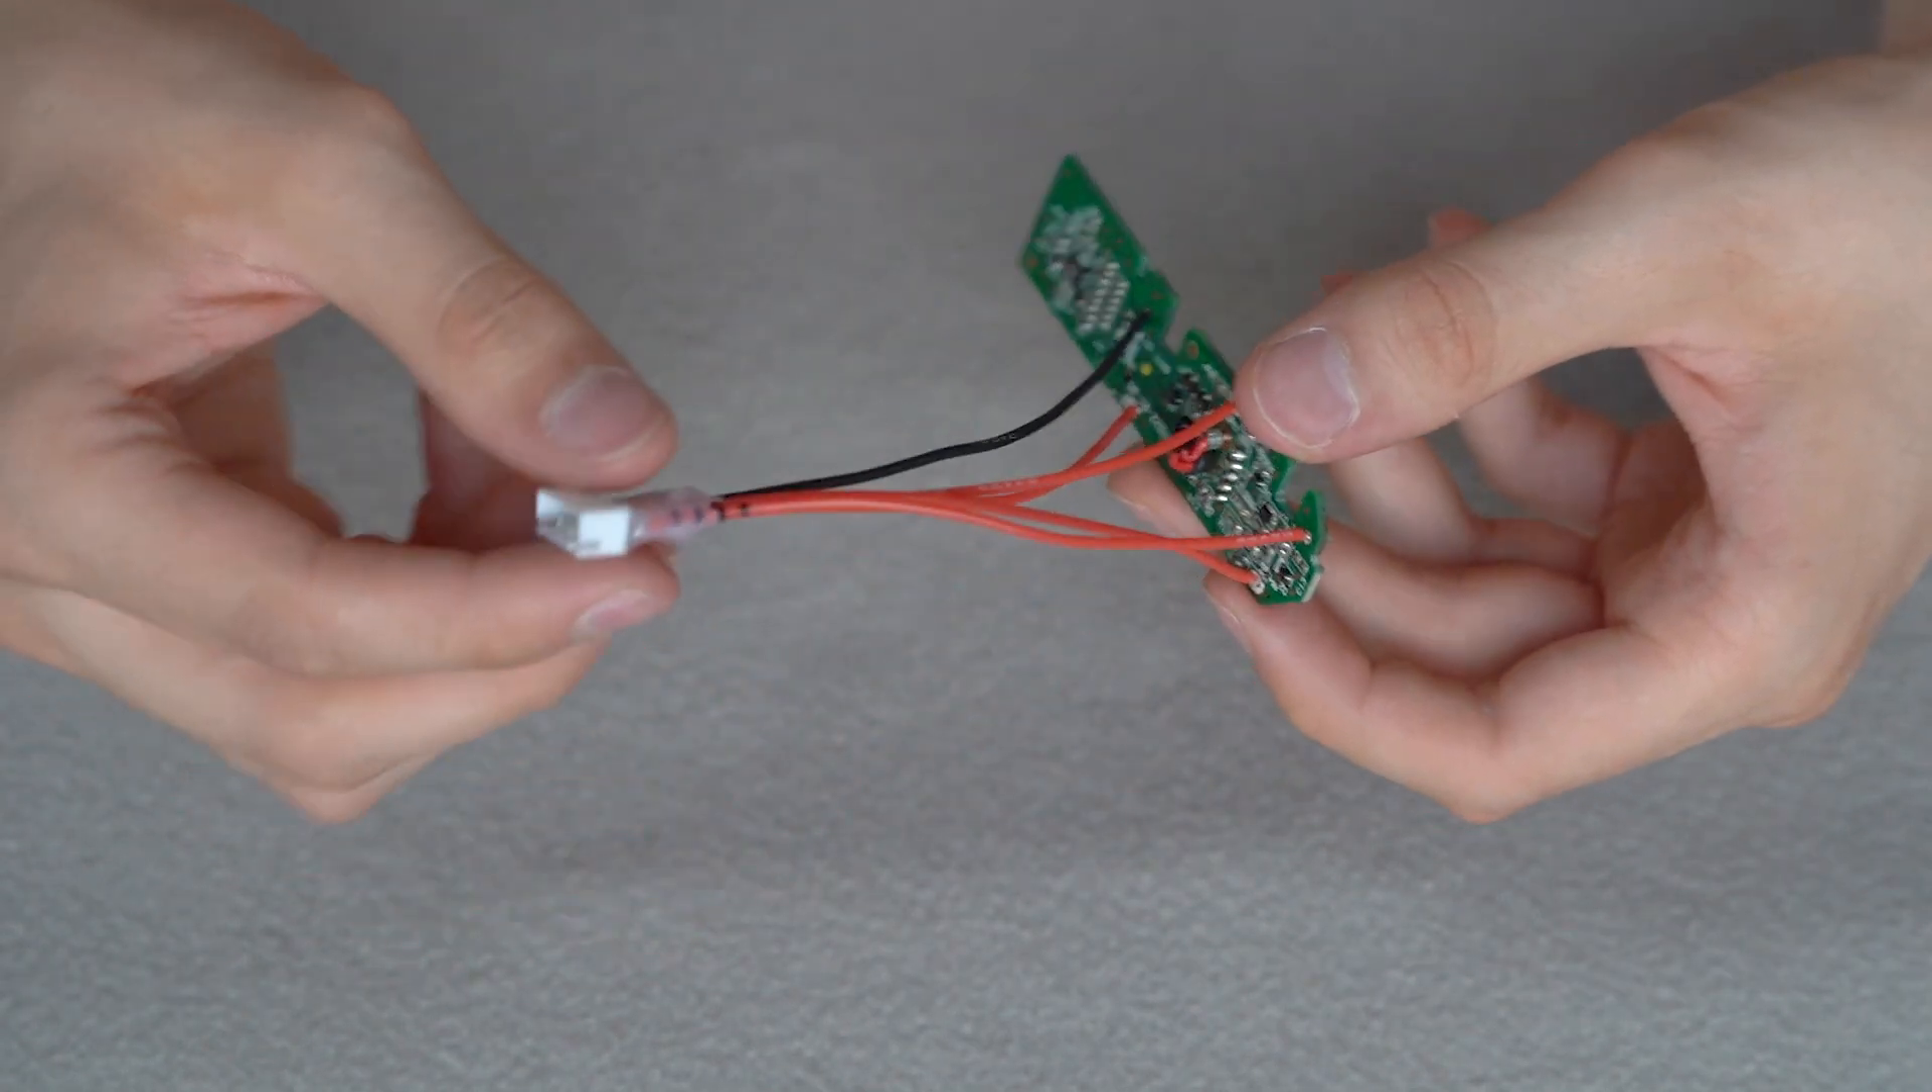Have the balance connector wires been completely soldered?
Yes.